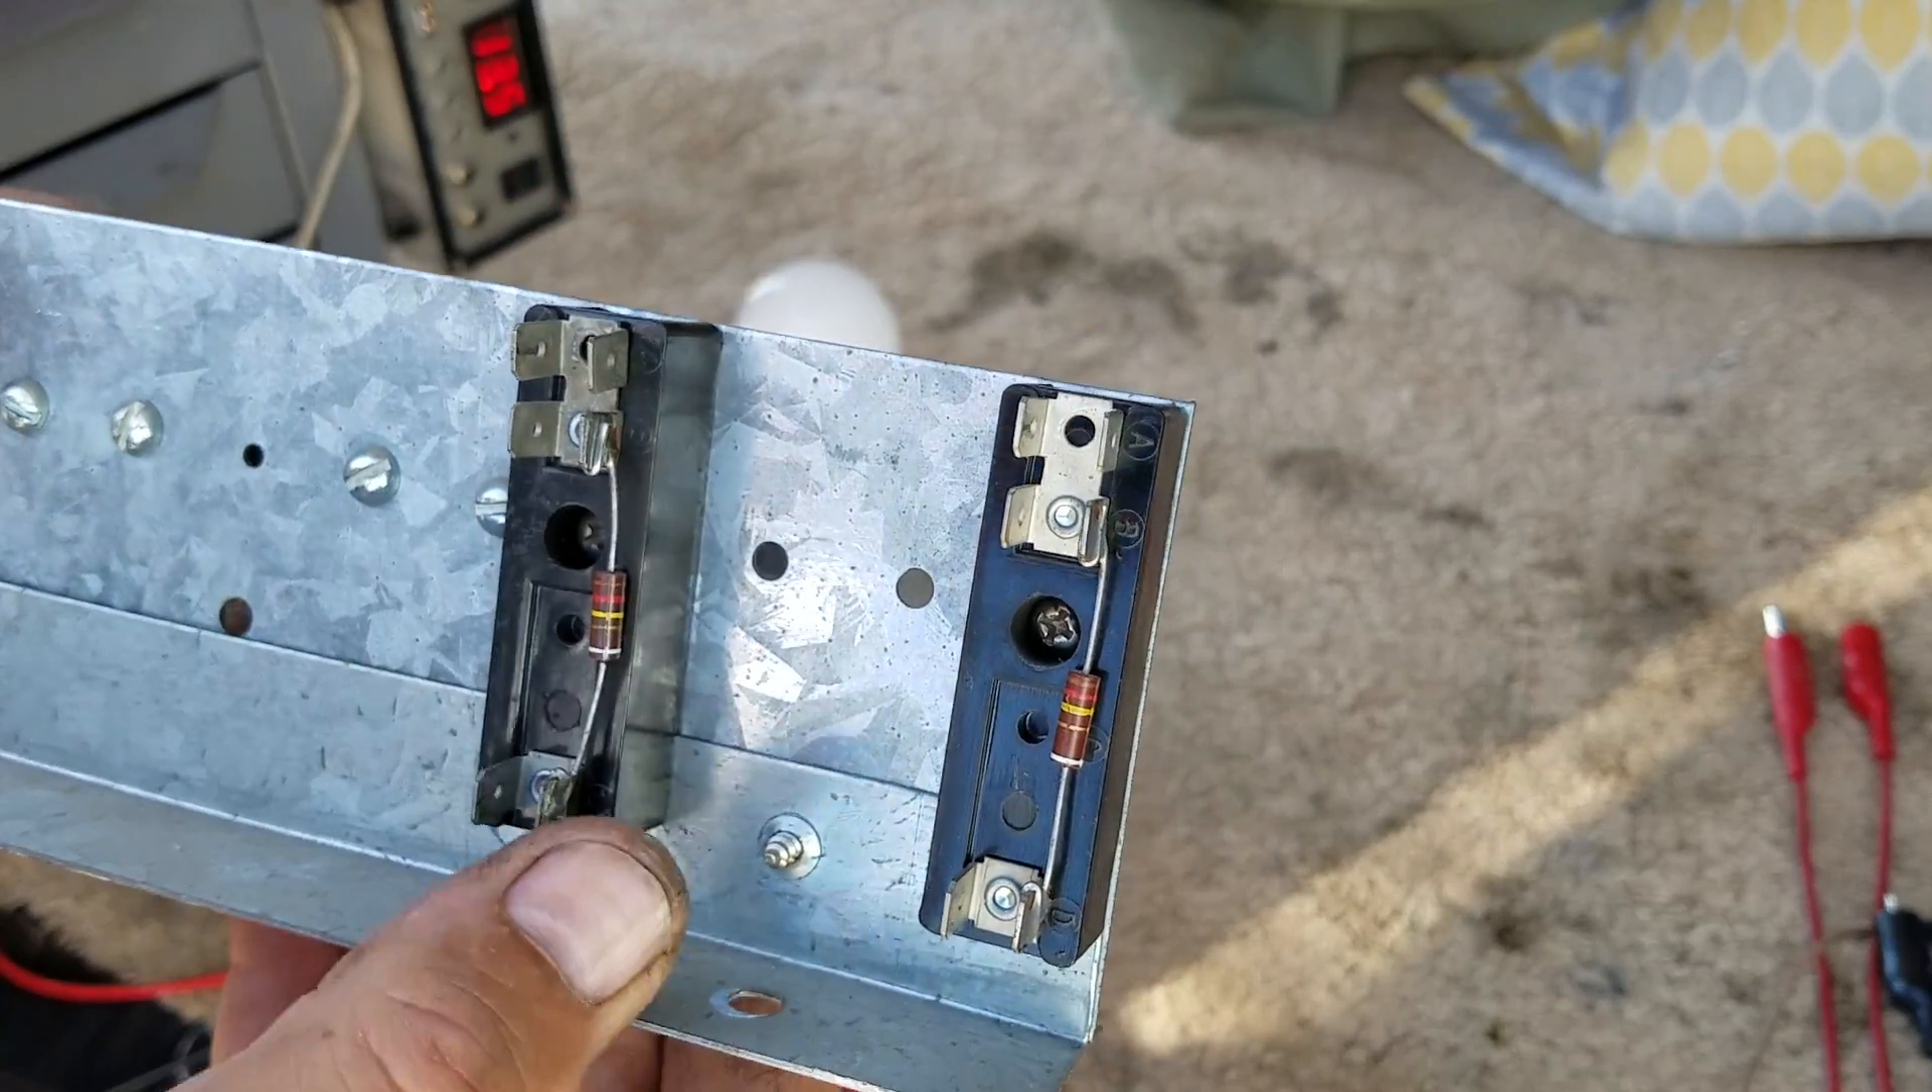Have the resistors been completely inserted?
Yes.